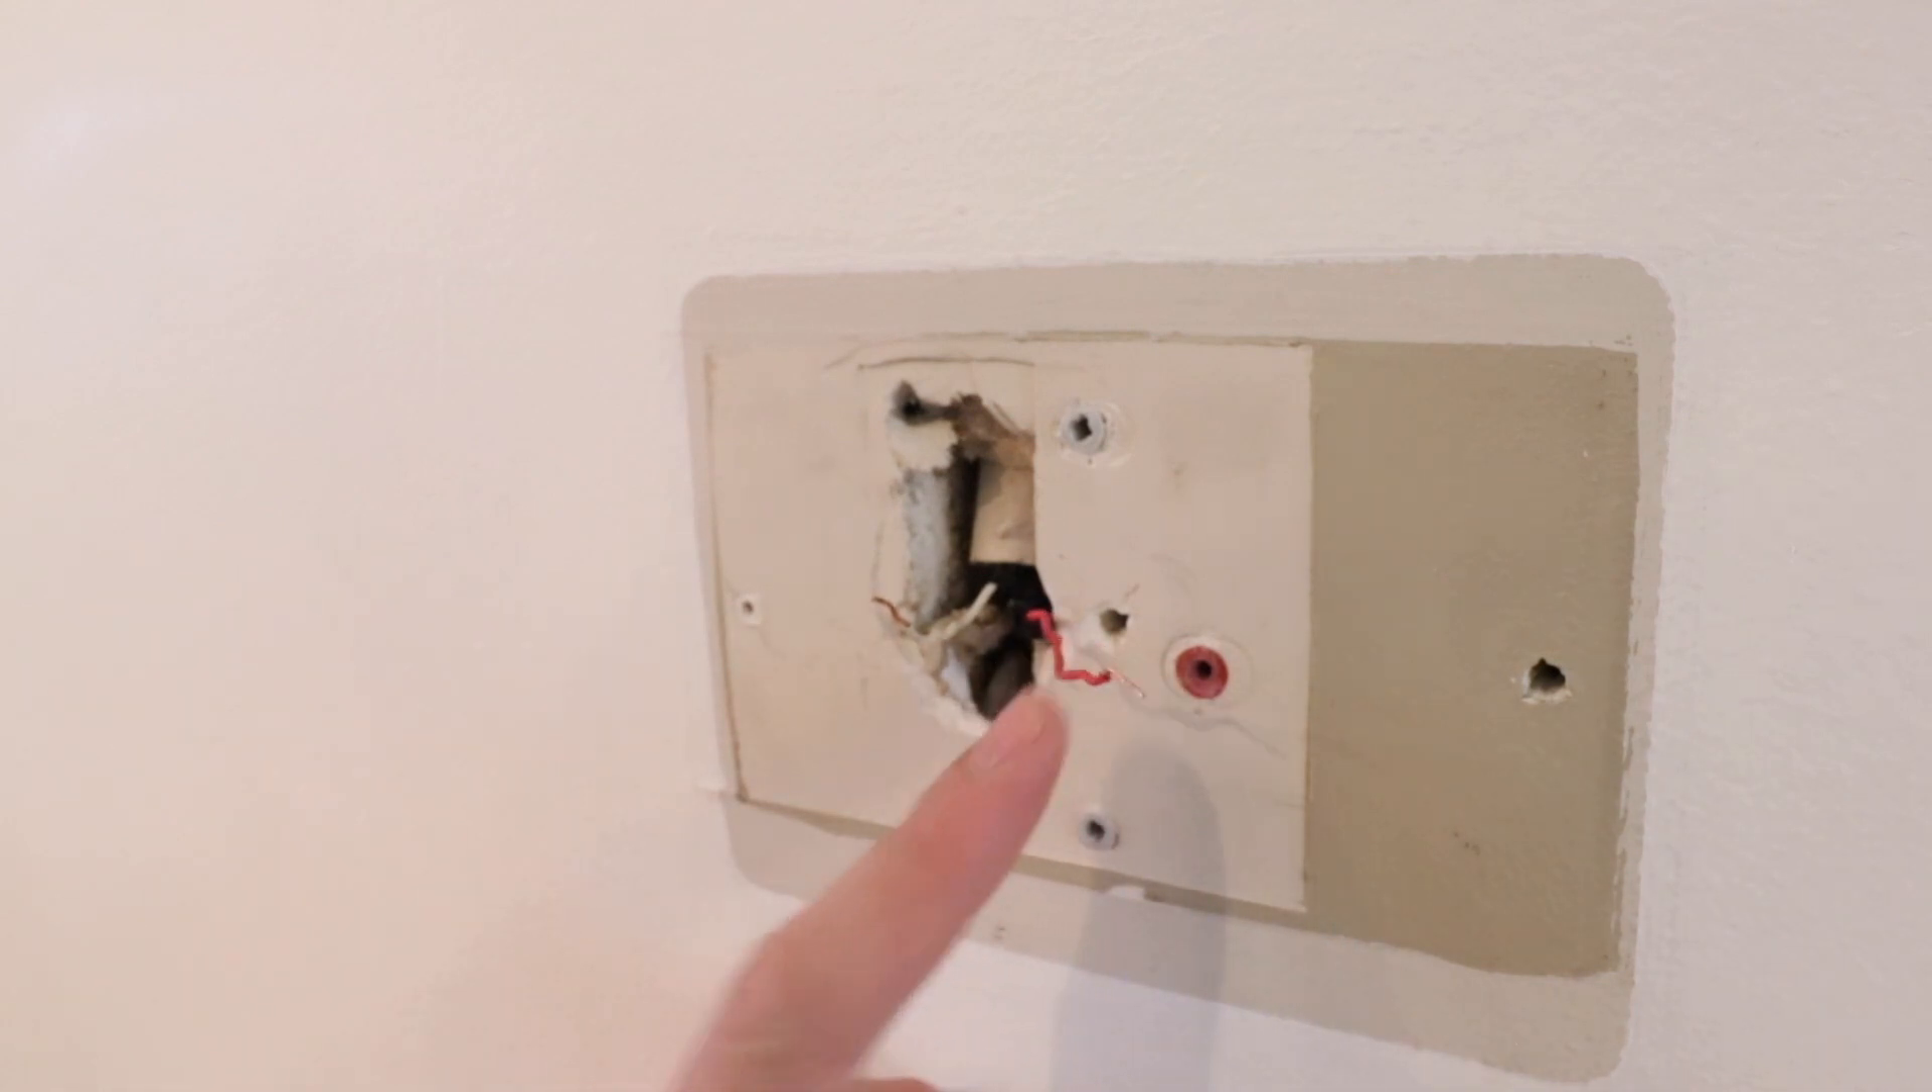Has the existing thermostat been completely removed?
Yes.